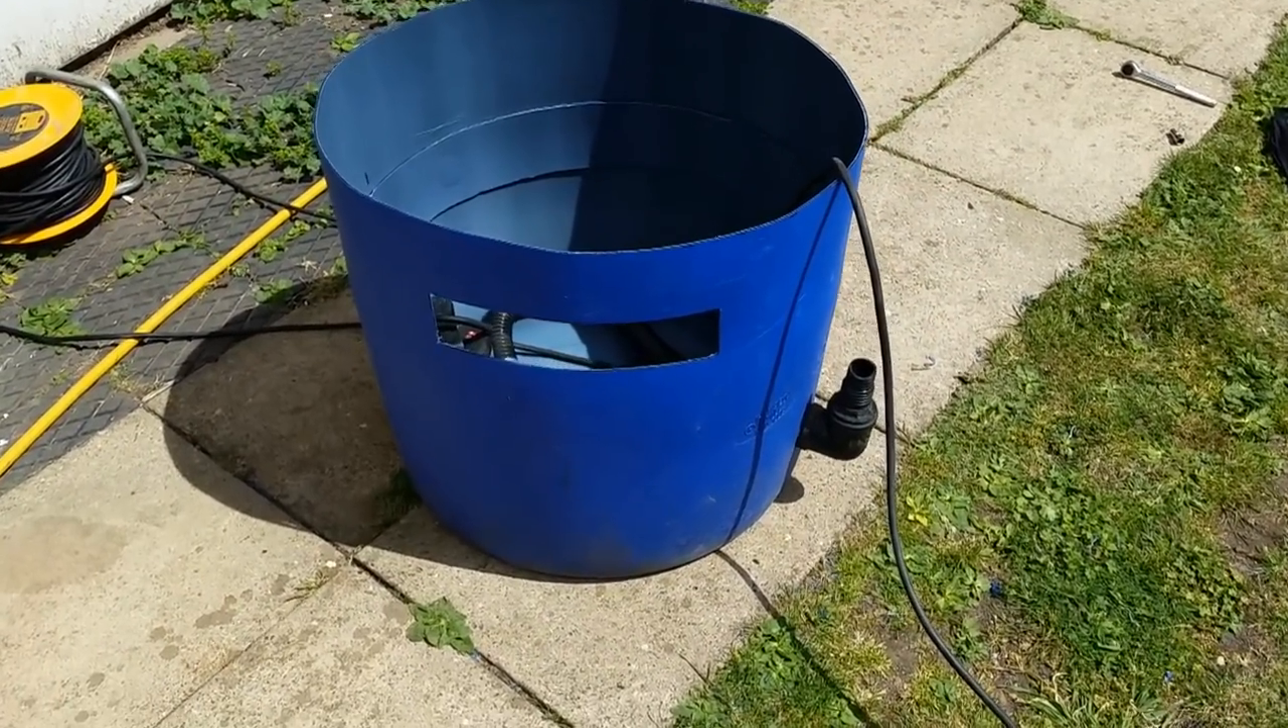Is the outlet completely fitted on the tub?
Yes.